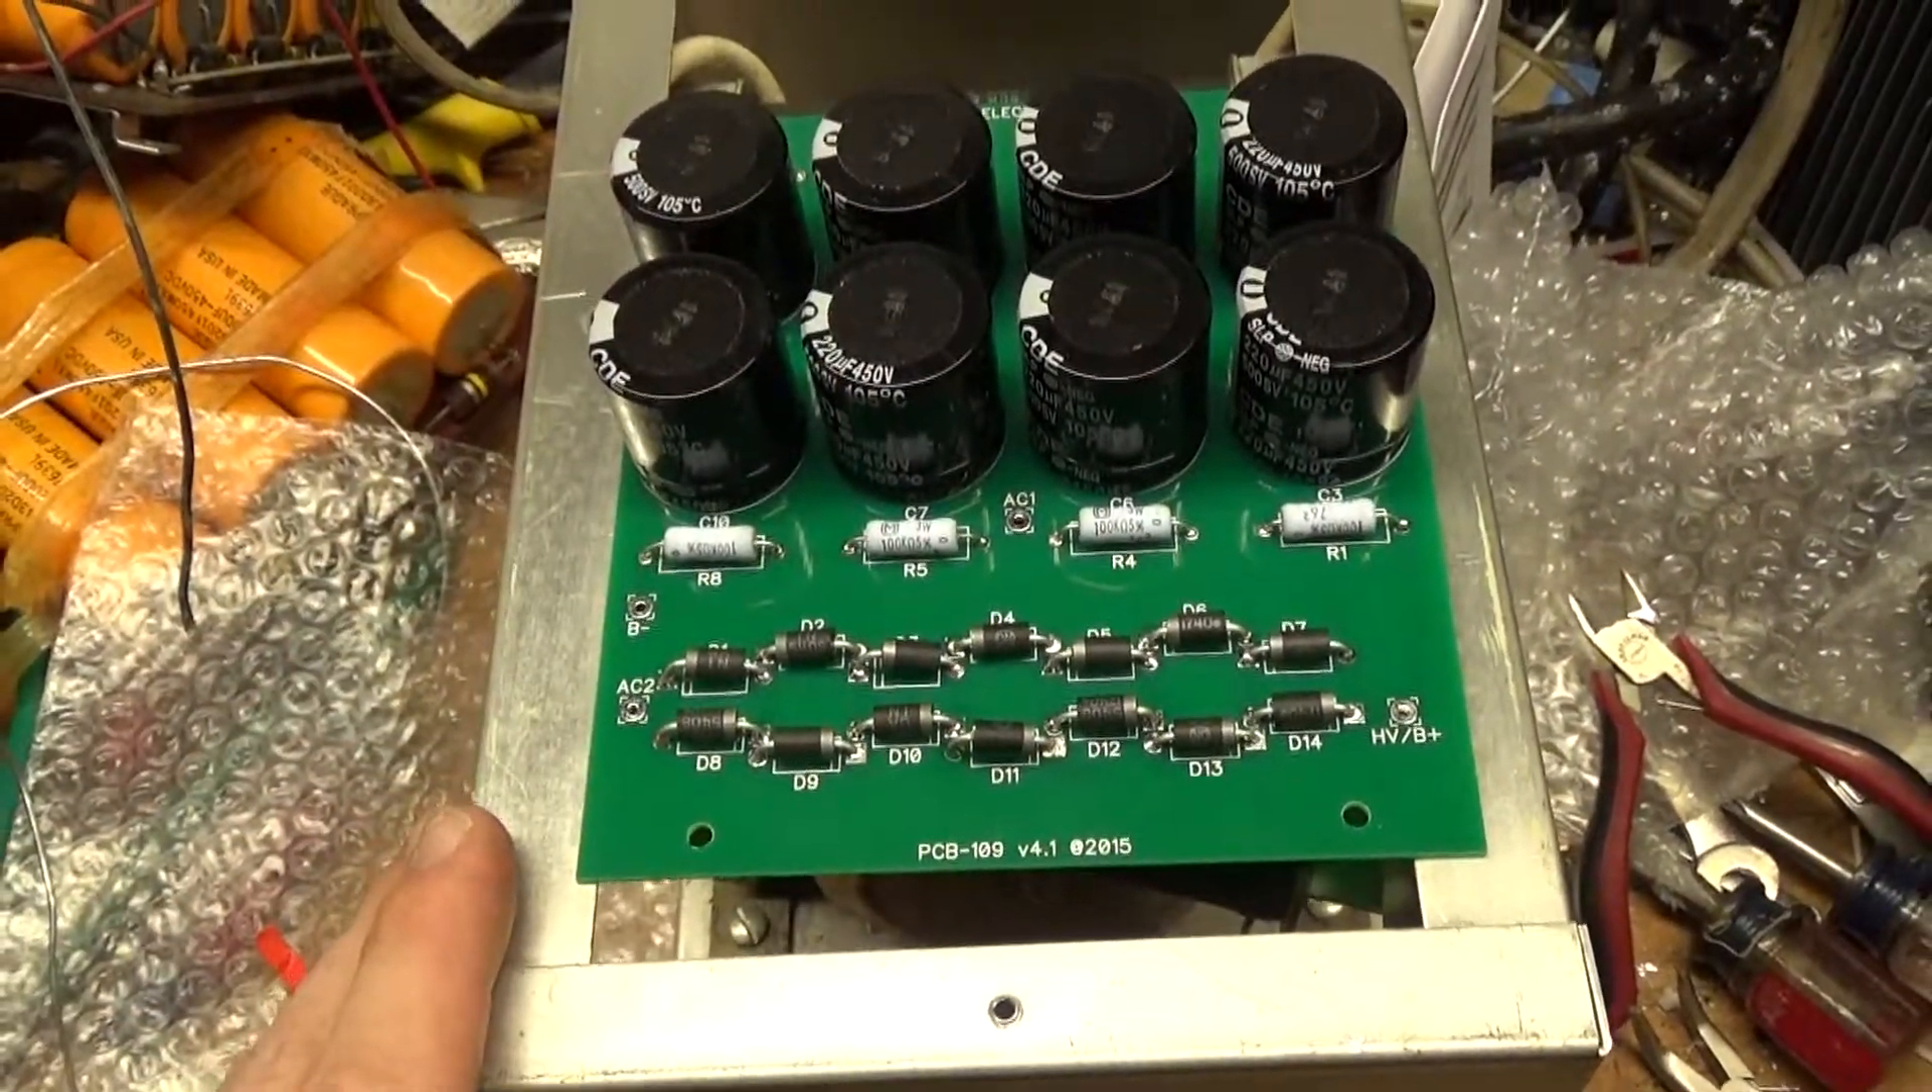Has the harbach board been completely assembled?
Yes.